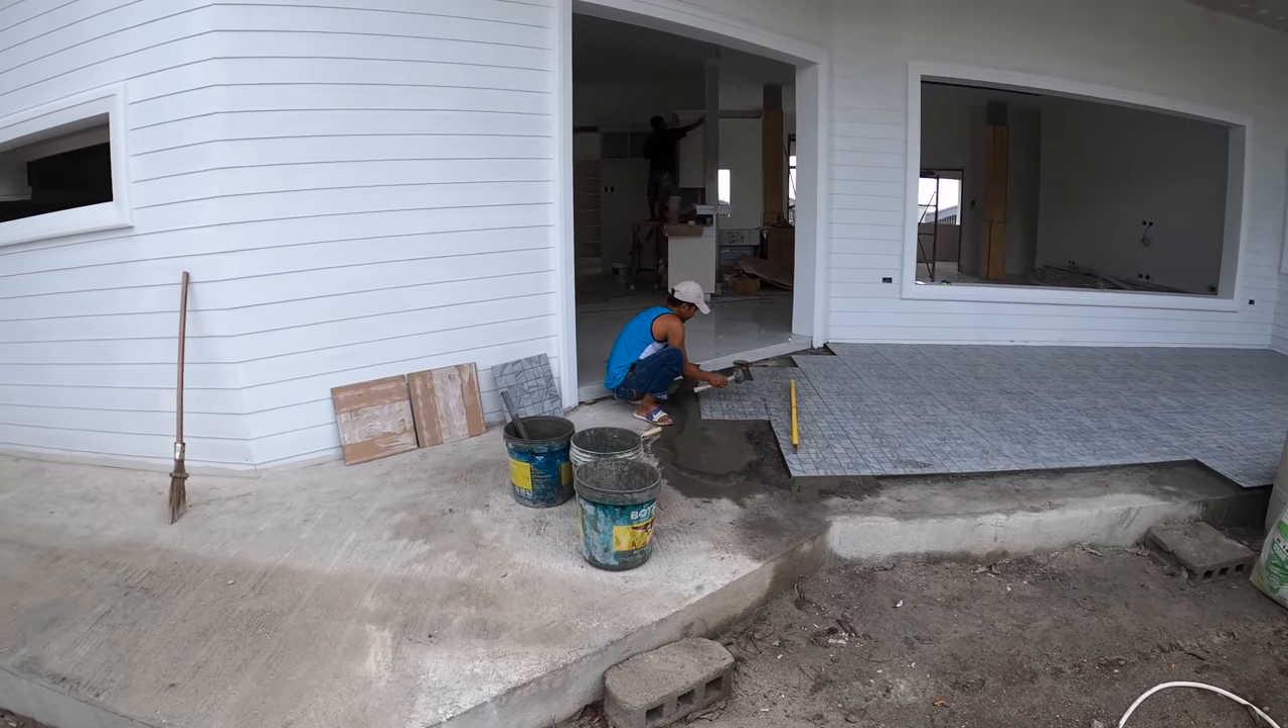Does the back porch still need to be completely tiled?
Yes.